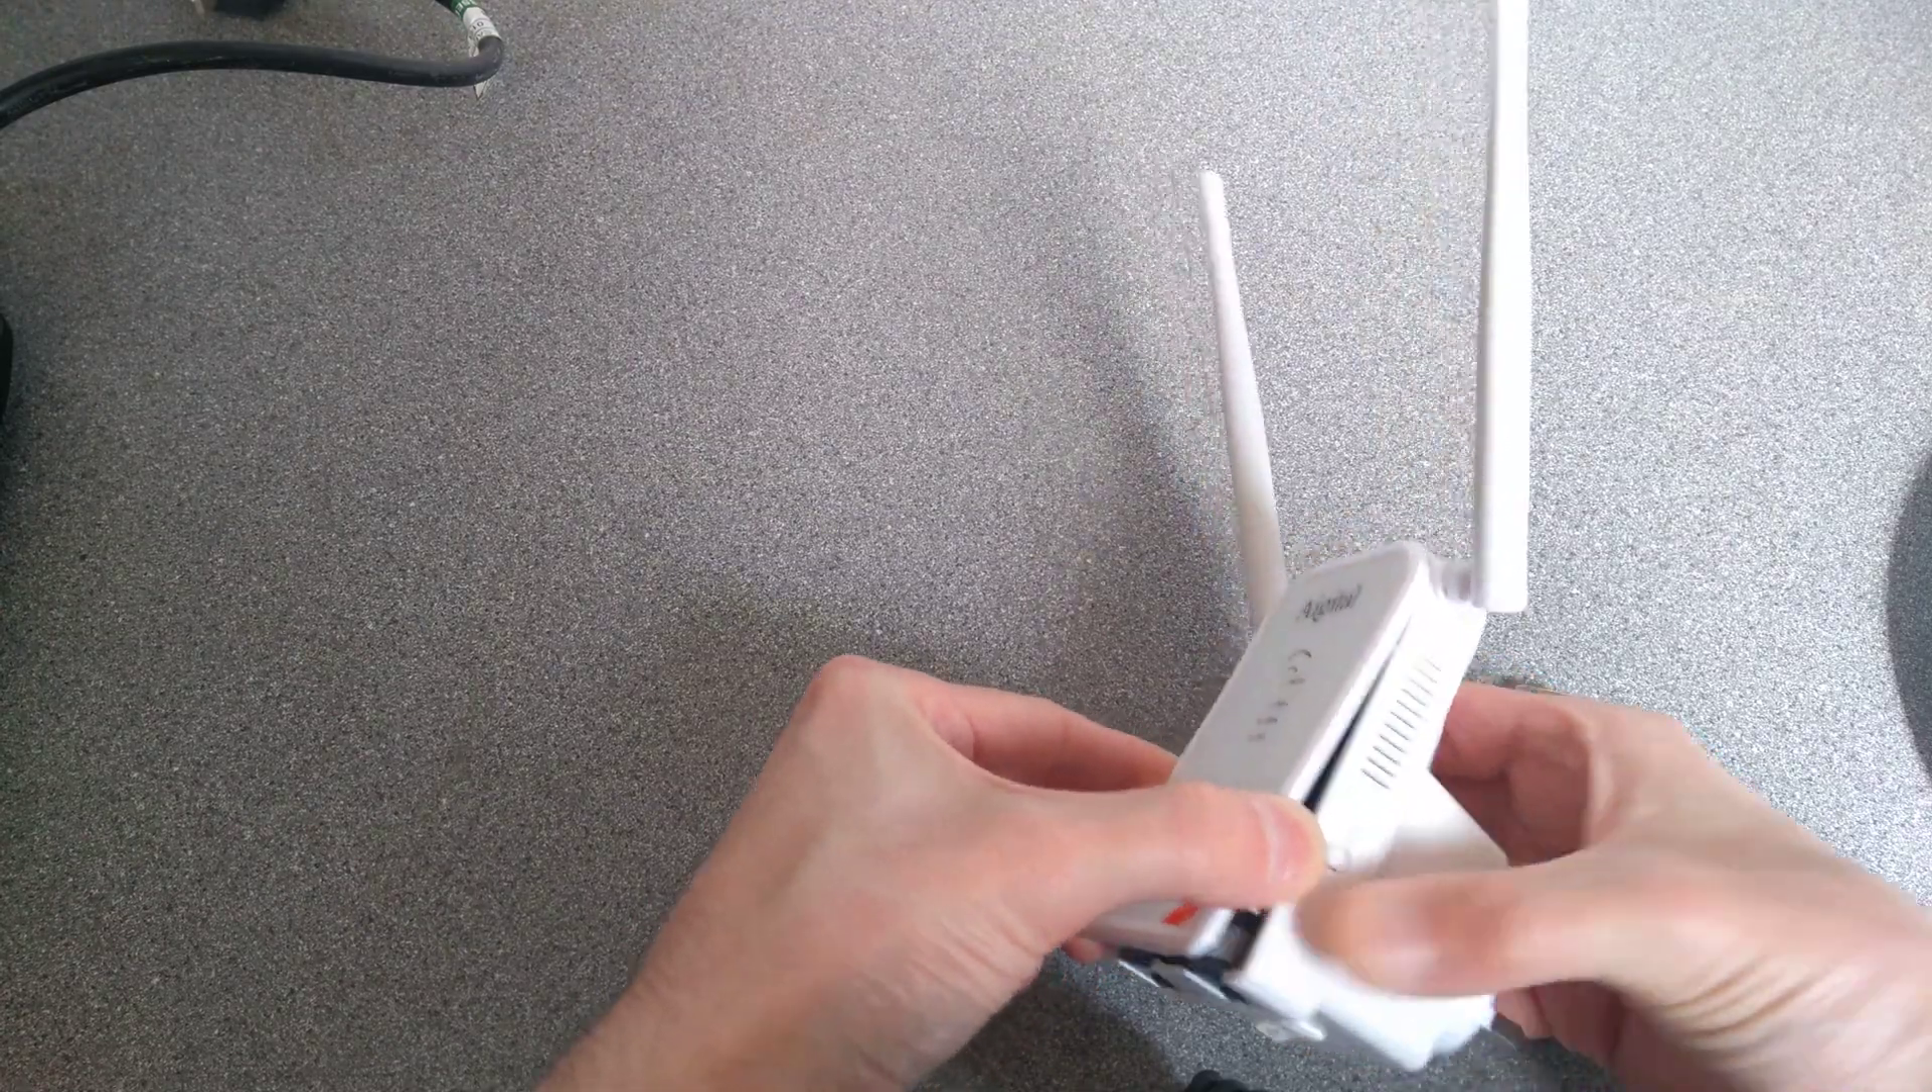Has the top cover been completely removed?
No.